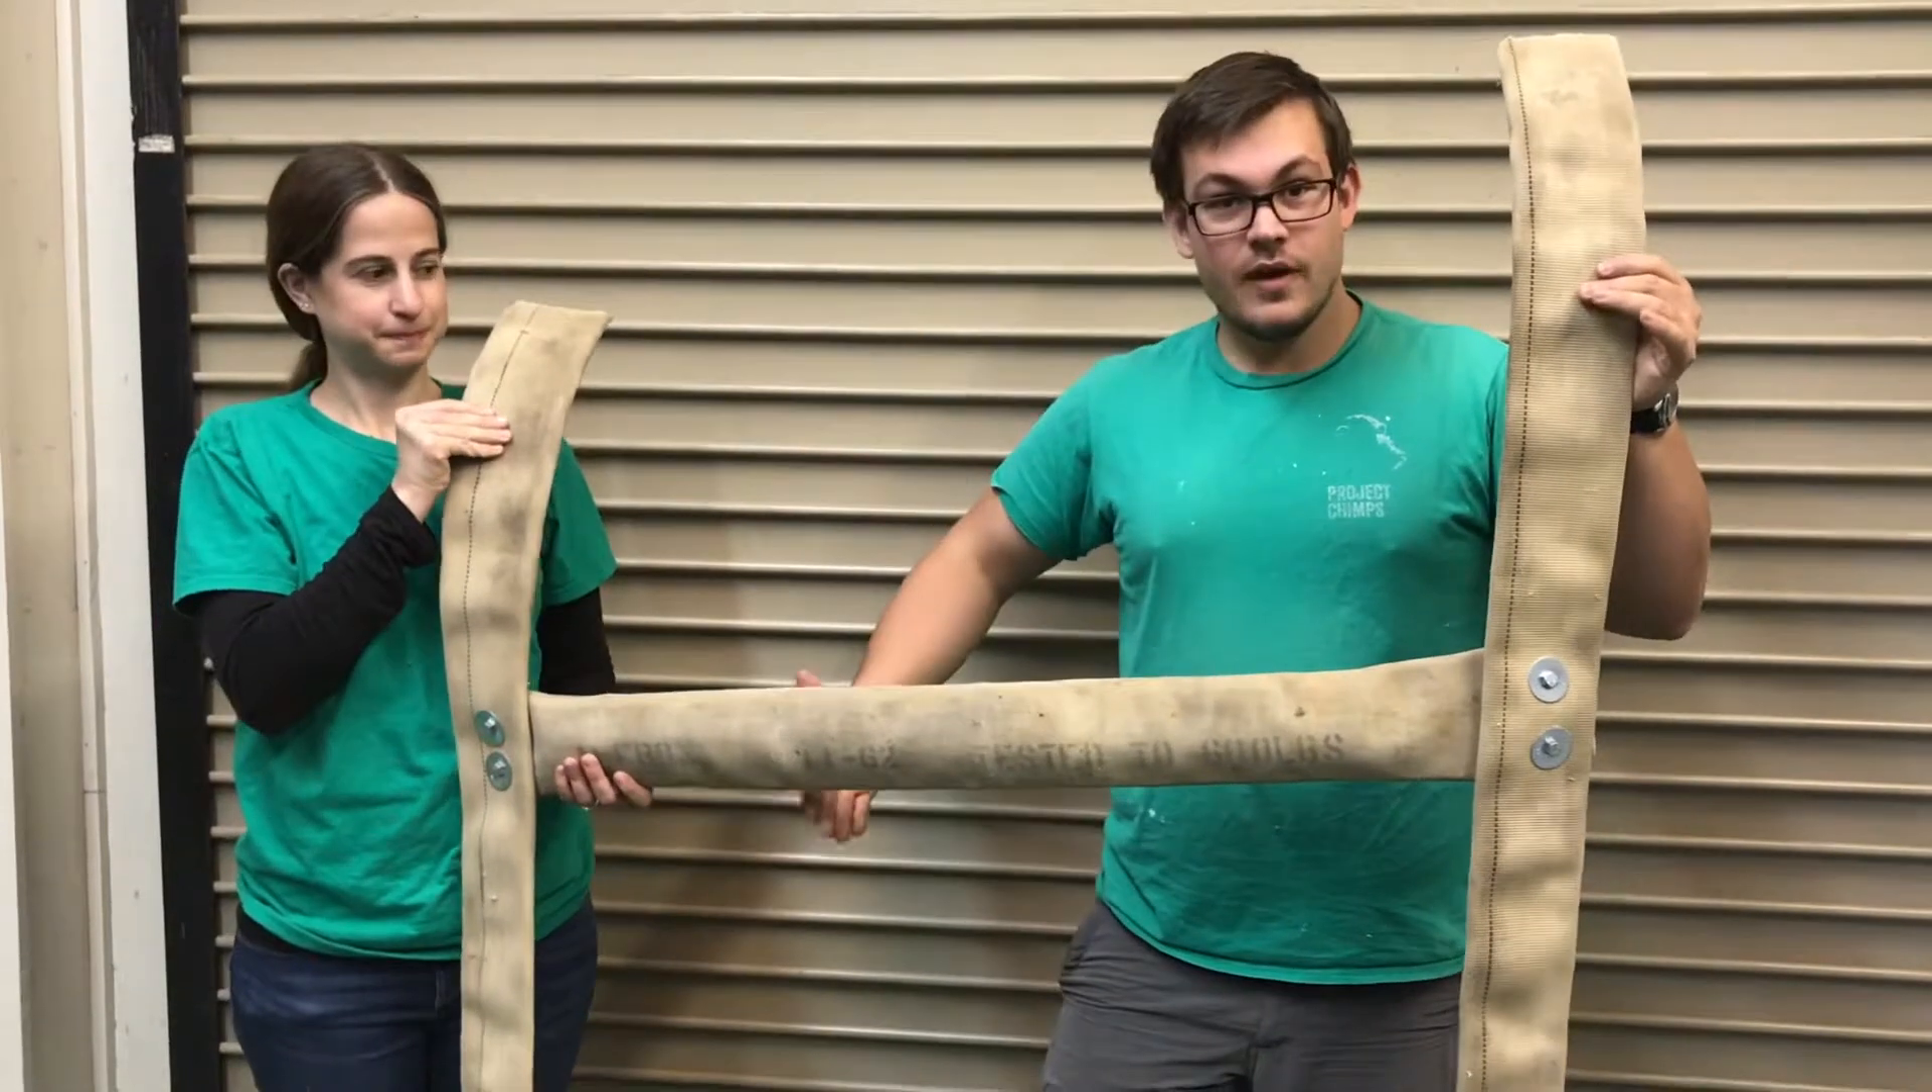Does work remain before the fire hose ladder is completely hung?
Yes.